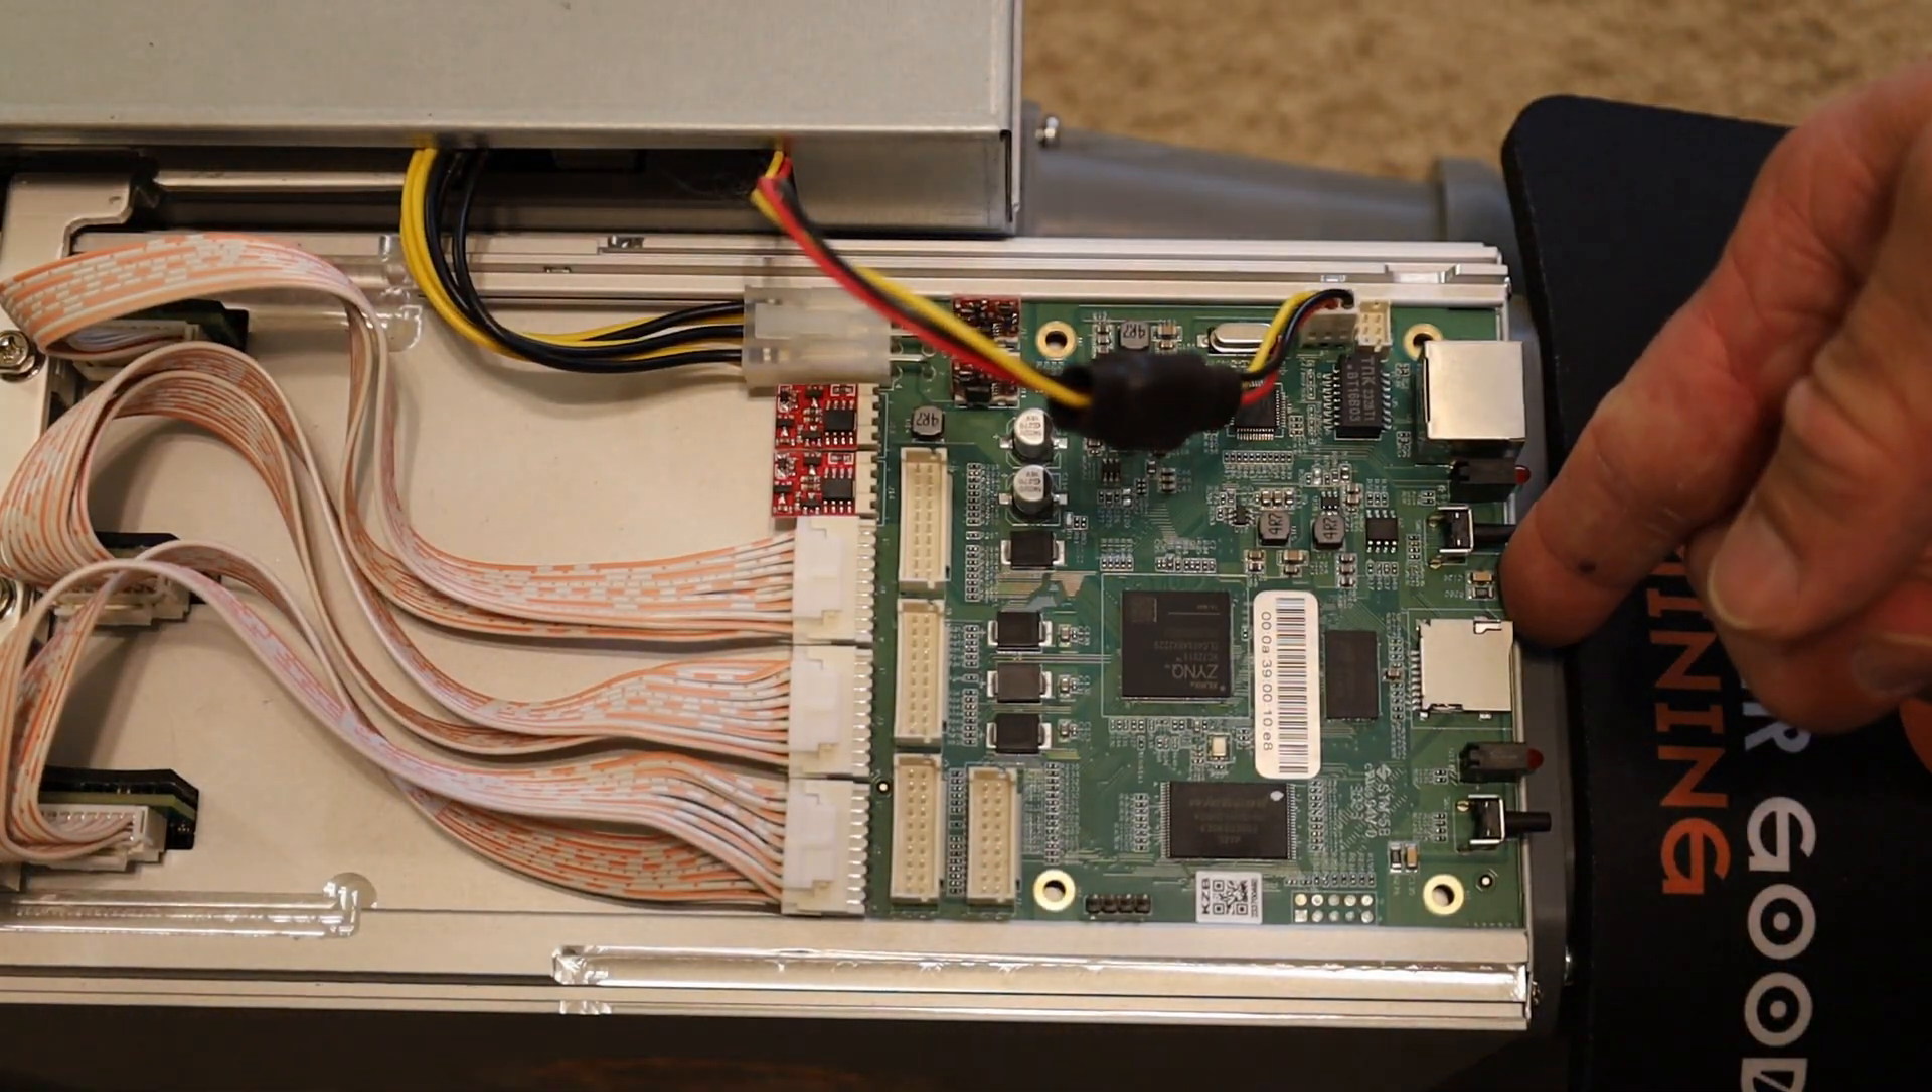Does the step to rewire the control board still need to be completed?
No.